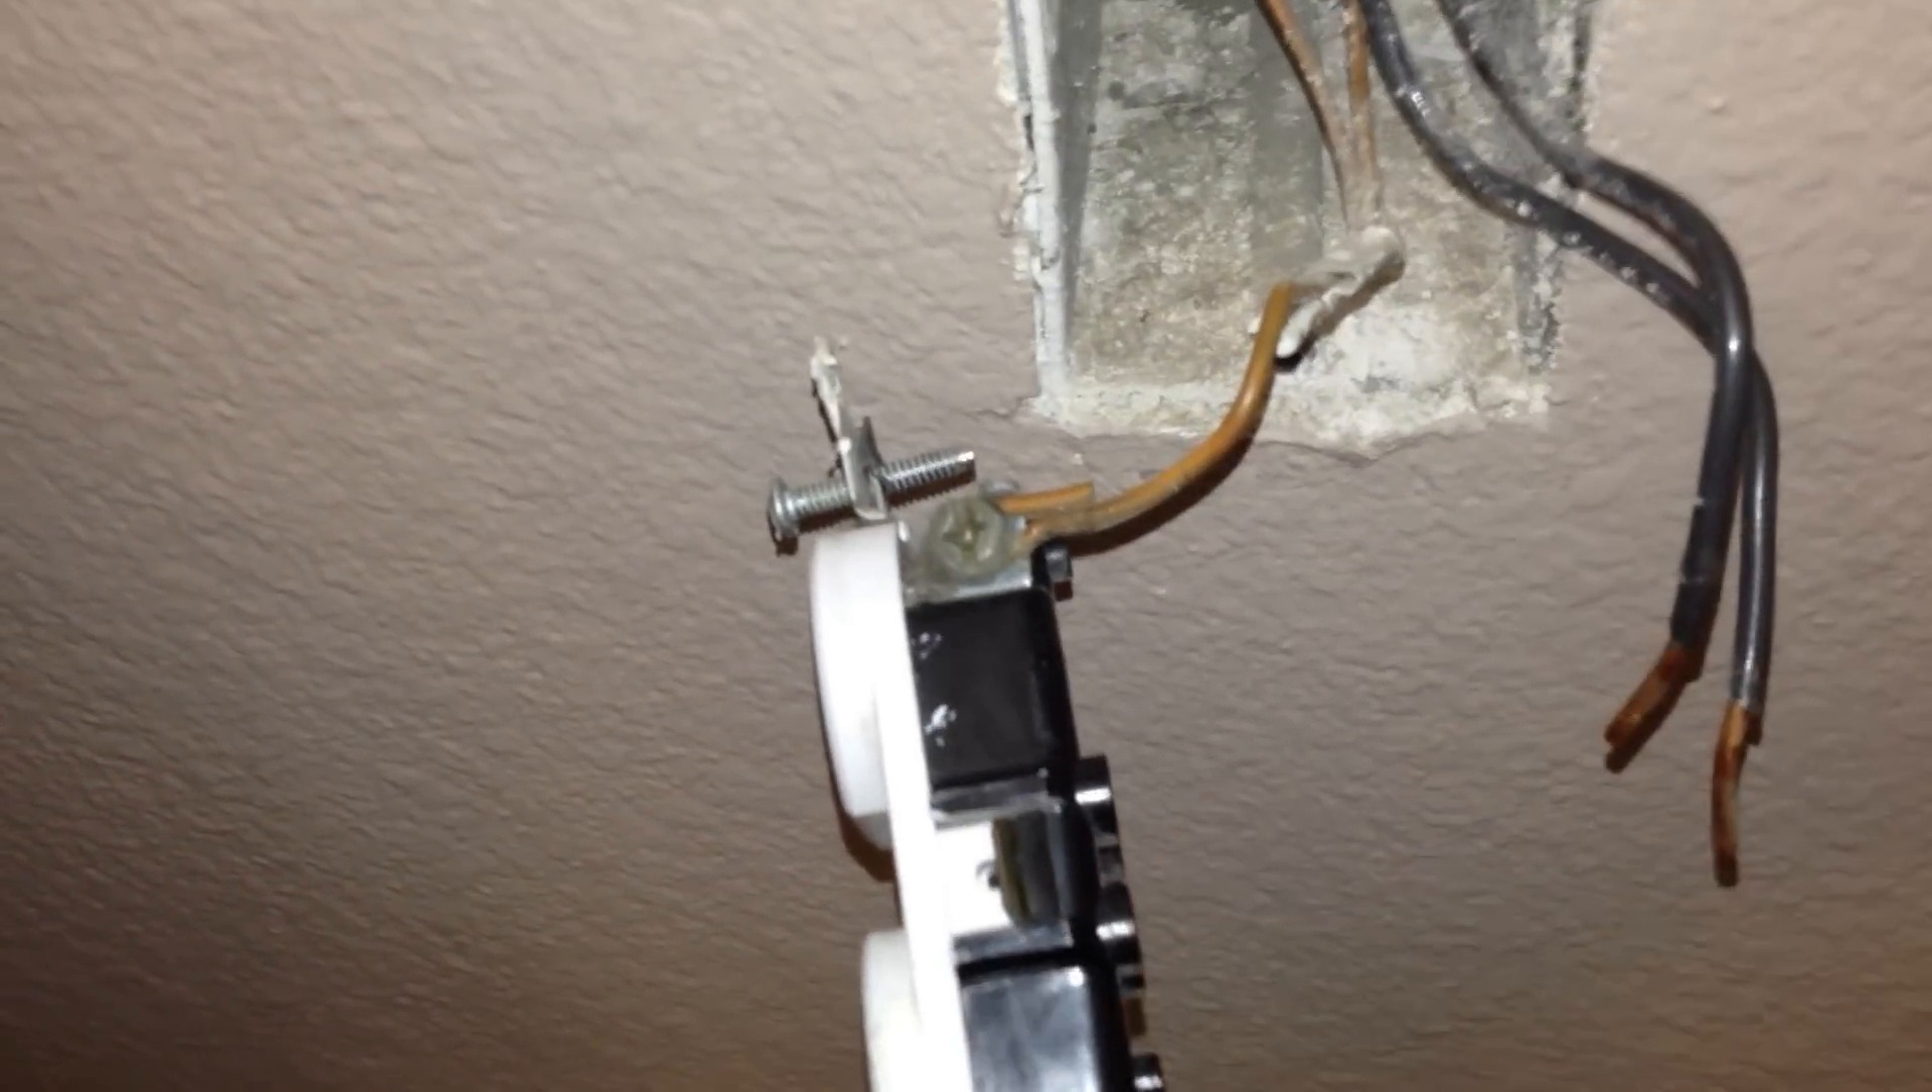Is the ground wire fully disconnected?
No.